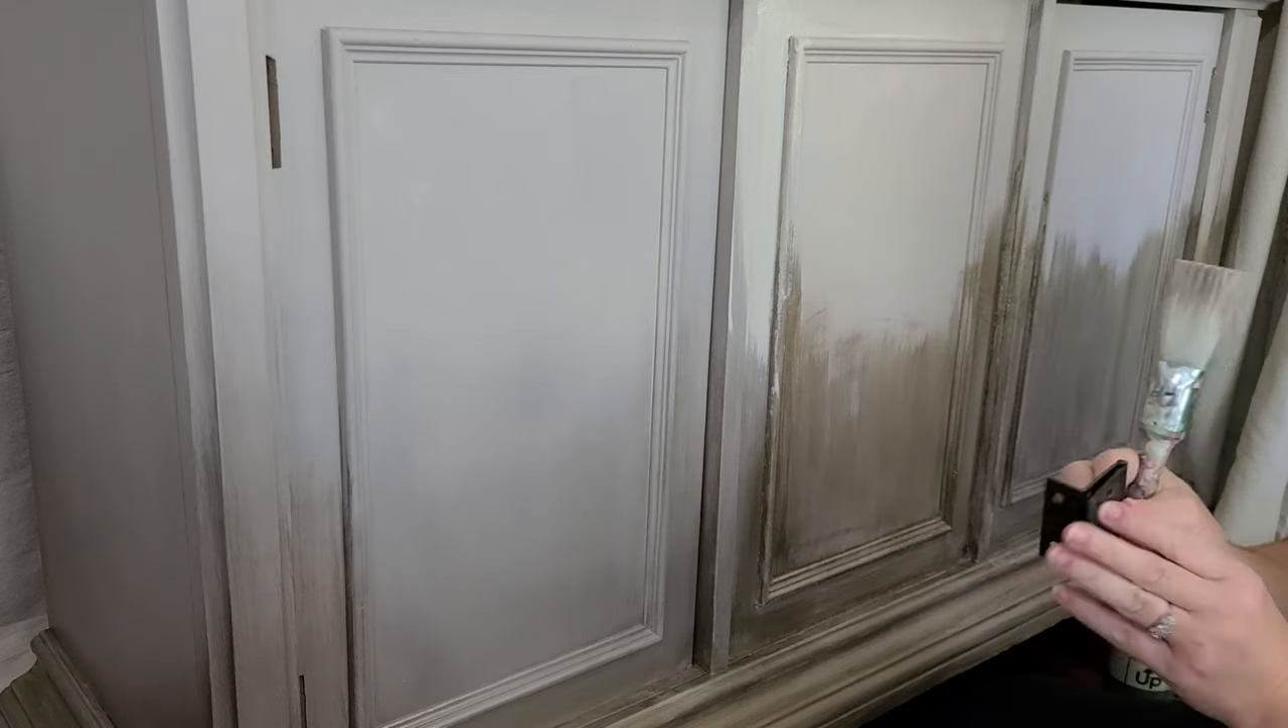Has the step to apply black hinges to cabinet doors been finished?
No.